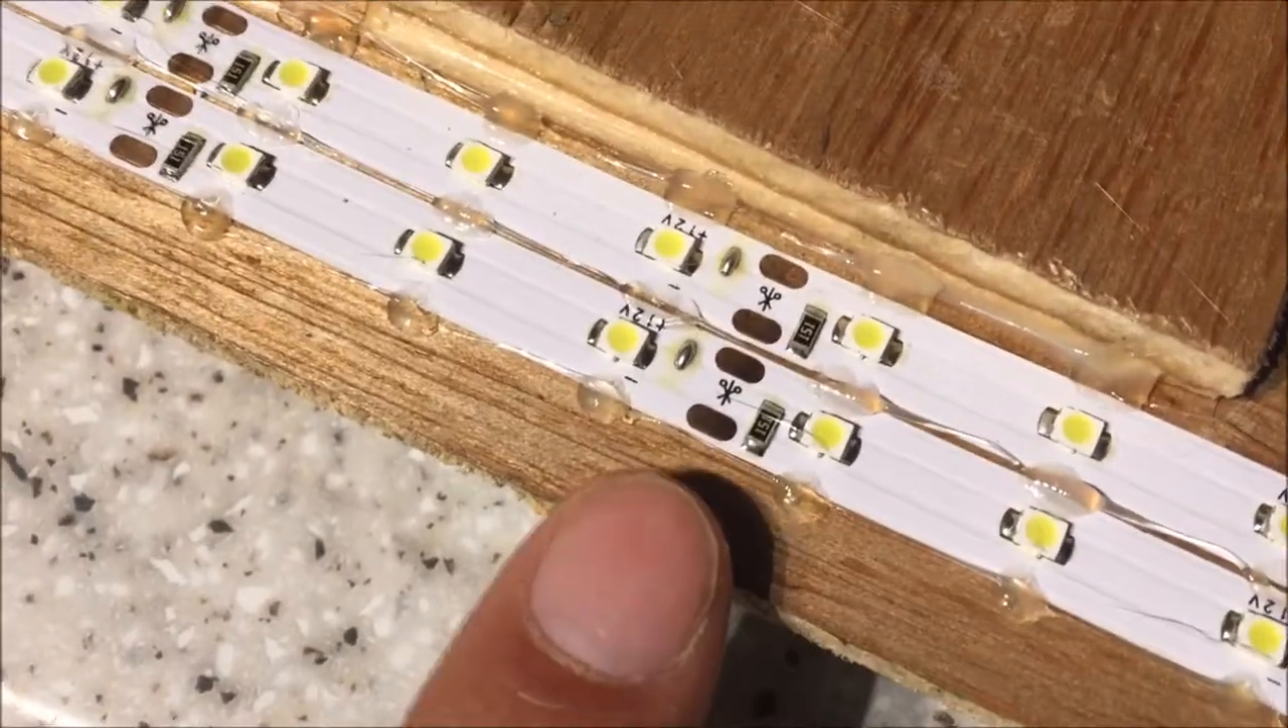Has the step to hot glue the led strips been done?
Yes.